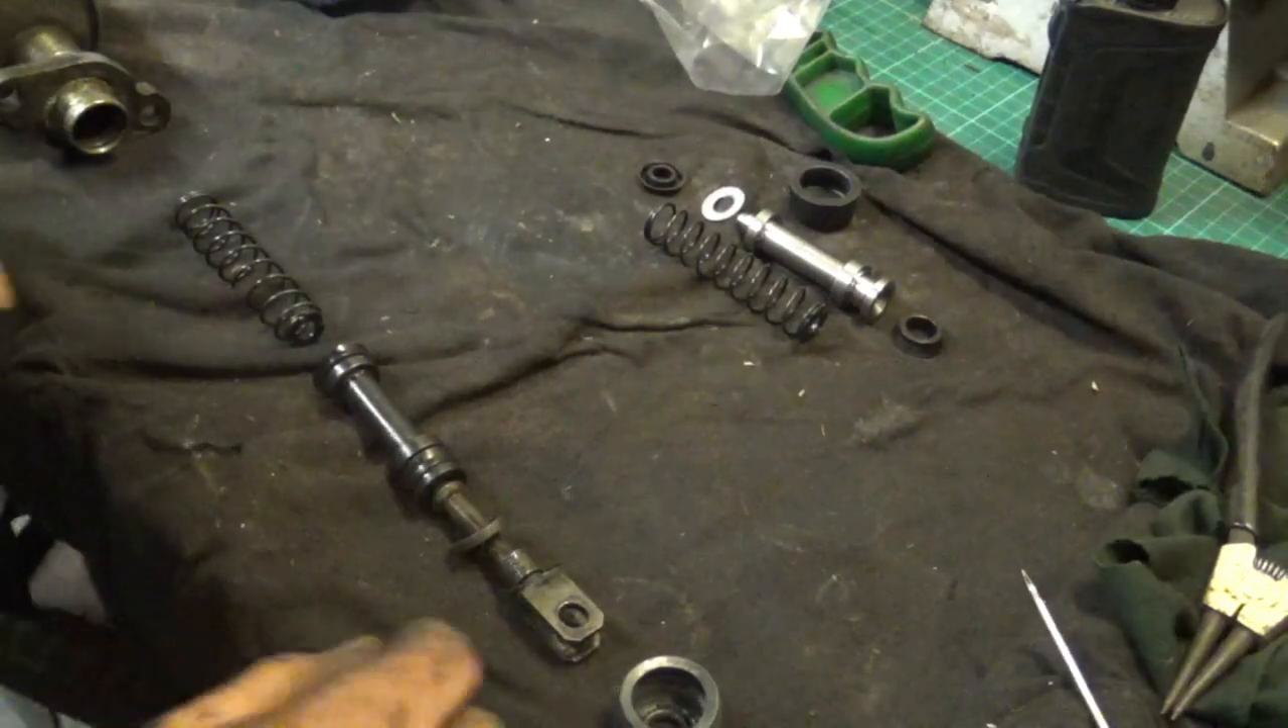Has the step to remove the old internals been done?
Yes.